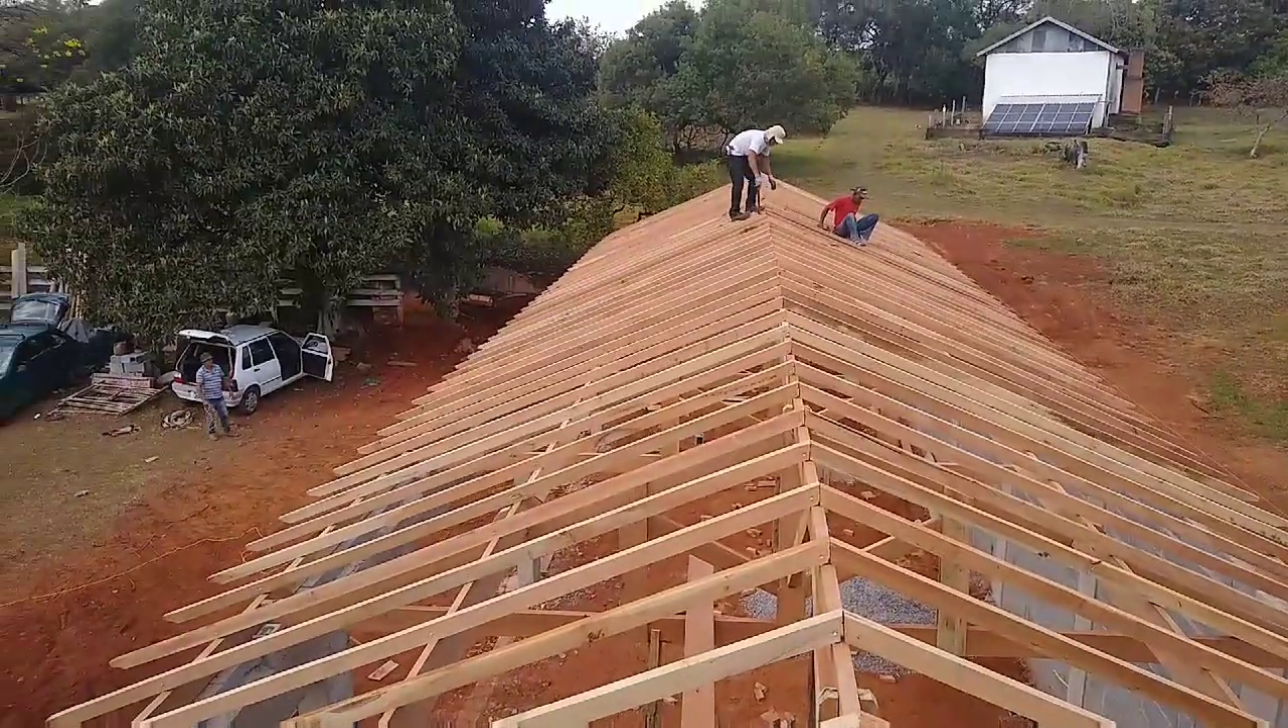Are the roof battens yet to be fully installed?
Yes.